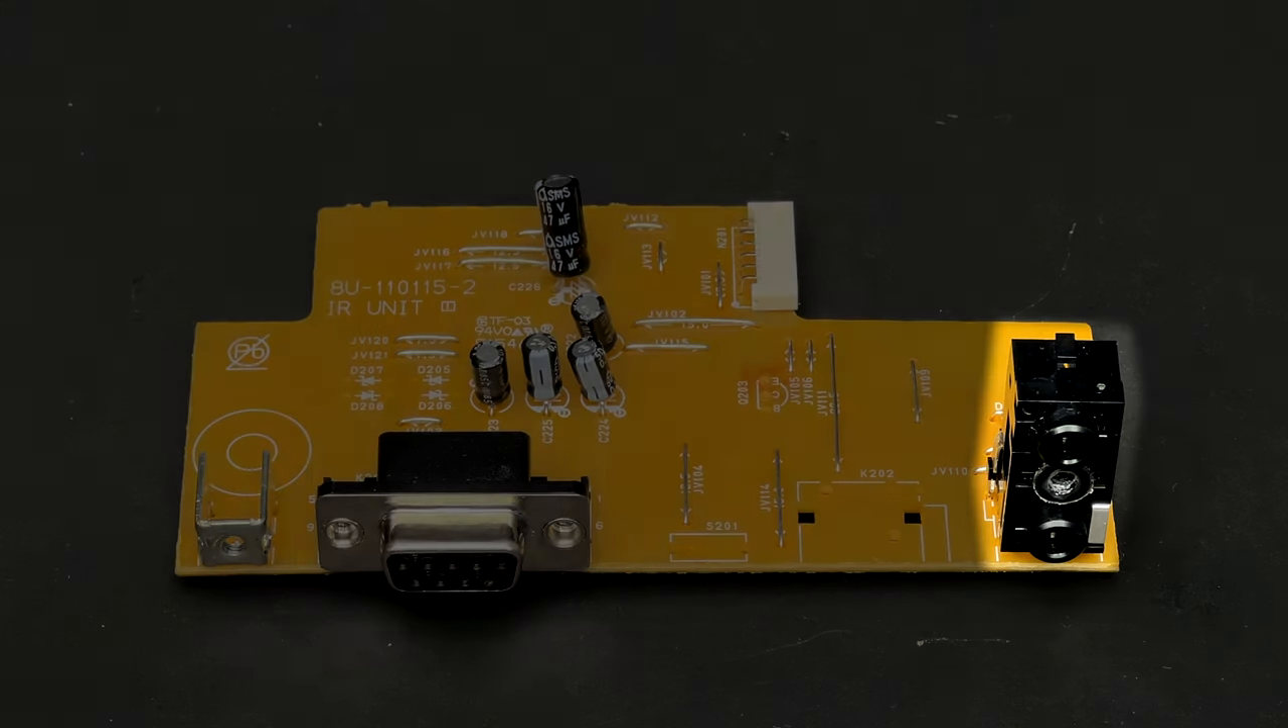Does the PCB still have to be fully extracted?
No.